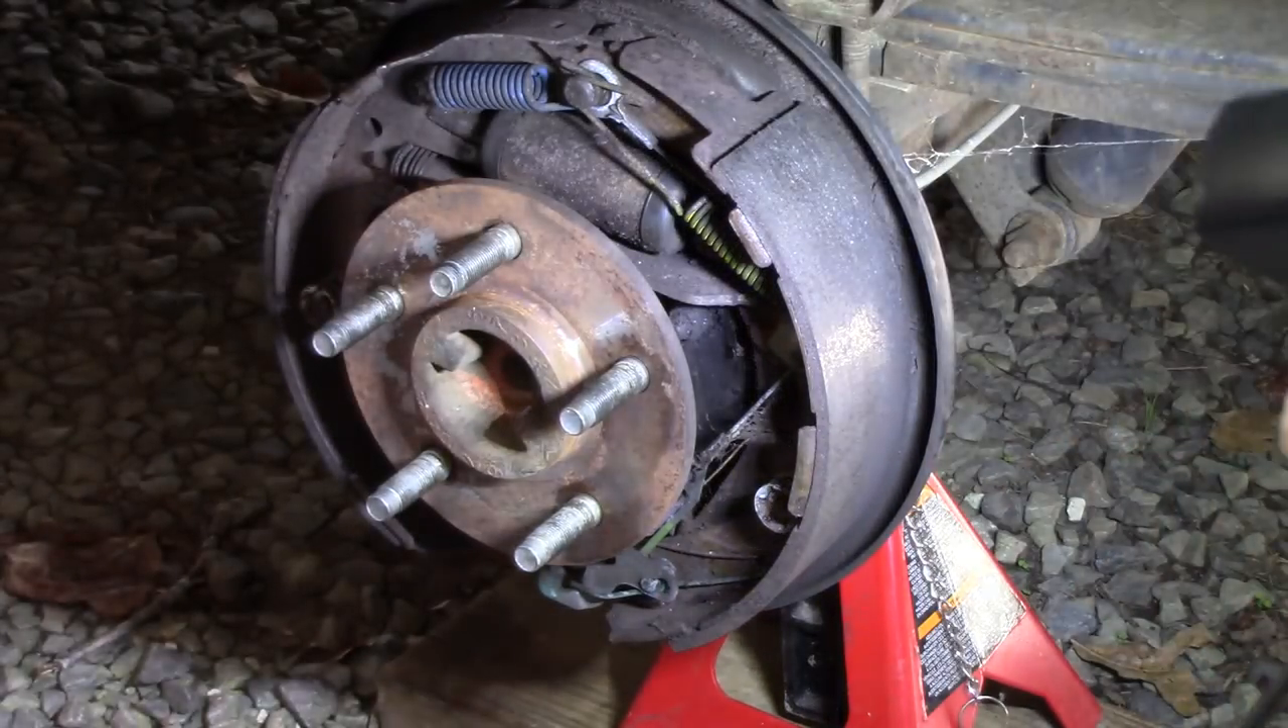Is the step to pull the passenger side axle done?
No.